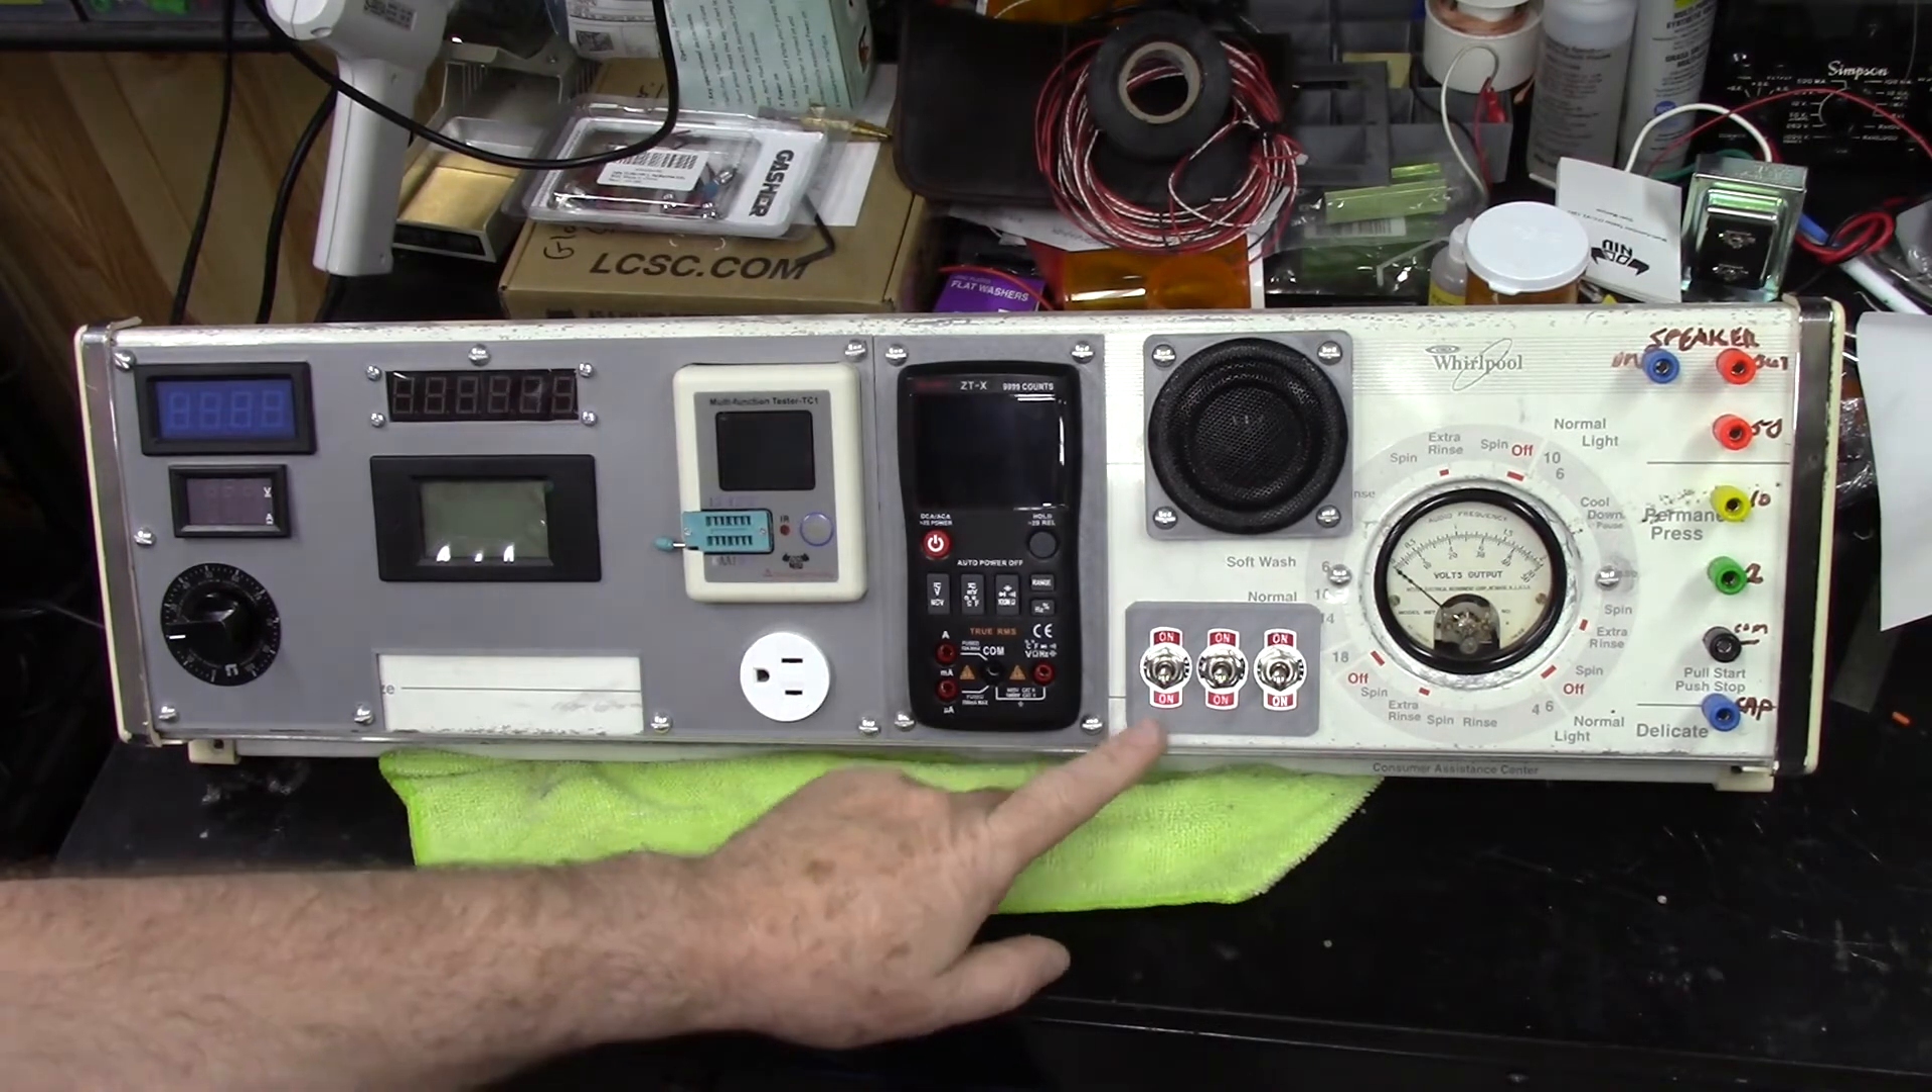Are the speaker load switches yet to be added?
No.